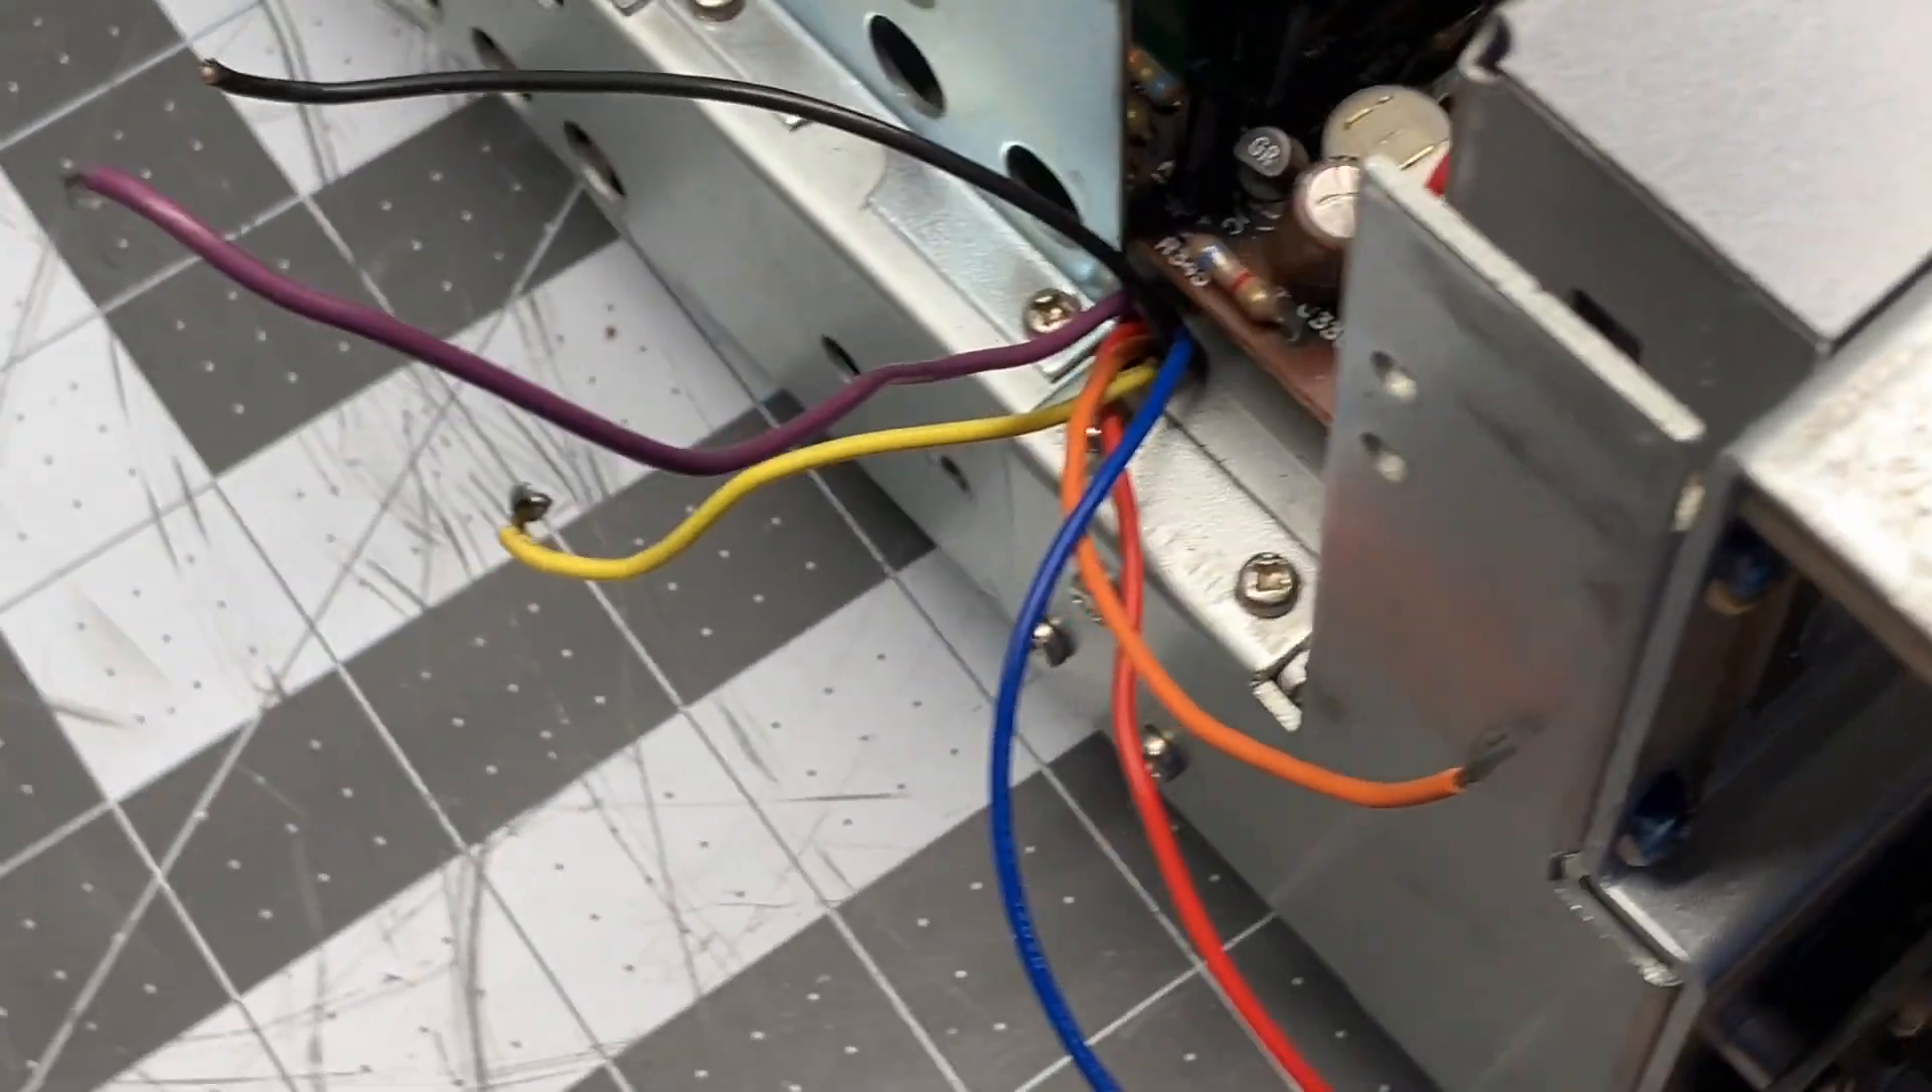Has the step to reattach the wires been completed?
No.